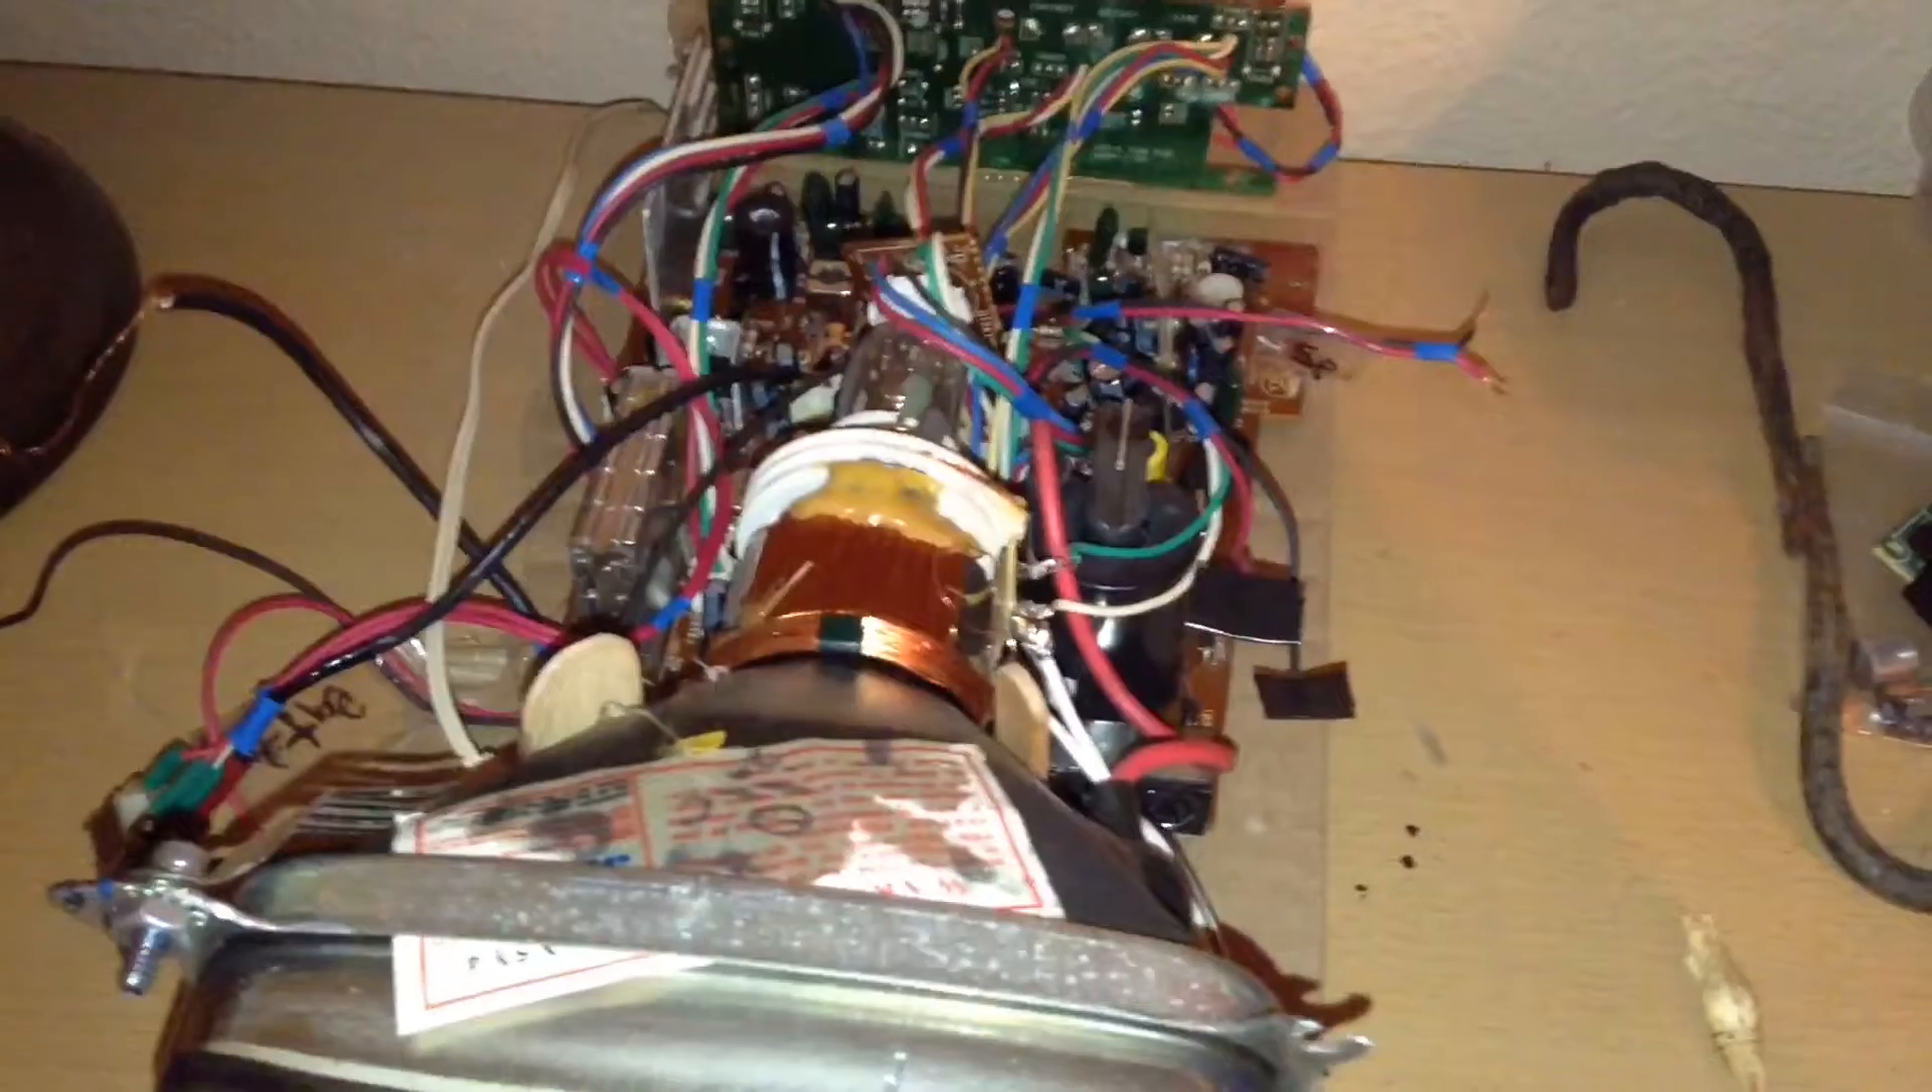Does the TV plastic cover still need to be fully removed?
No.